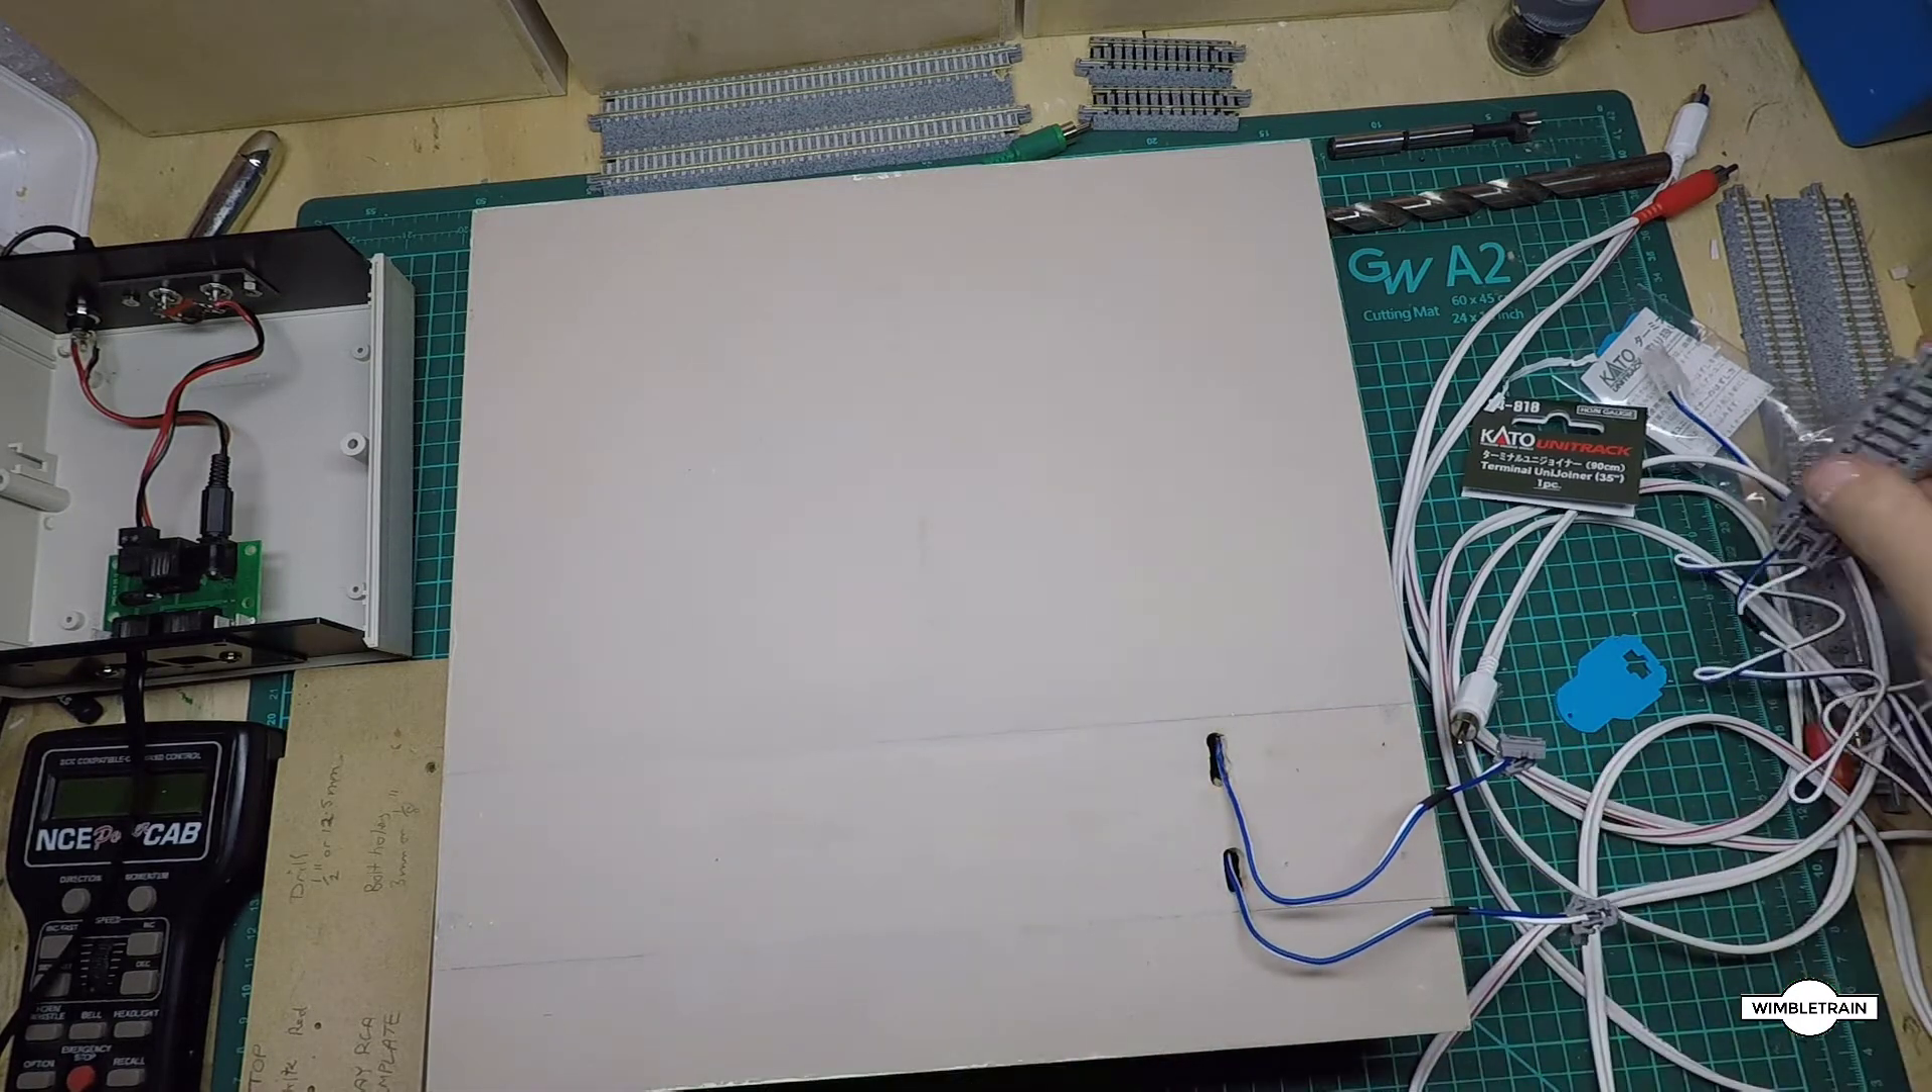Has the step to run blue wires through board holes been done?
Yes.